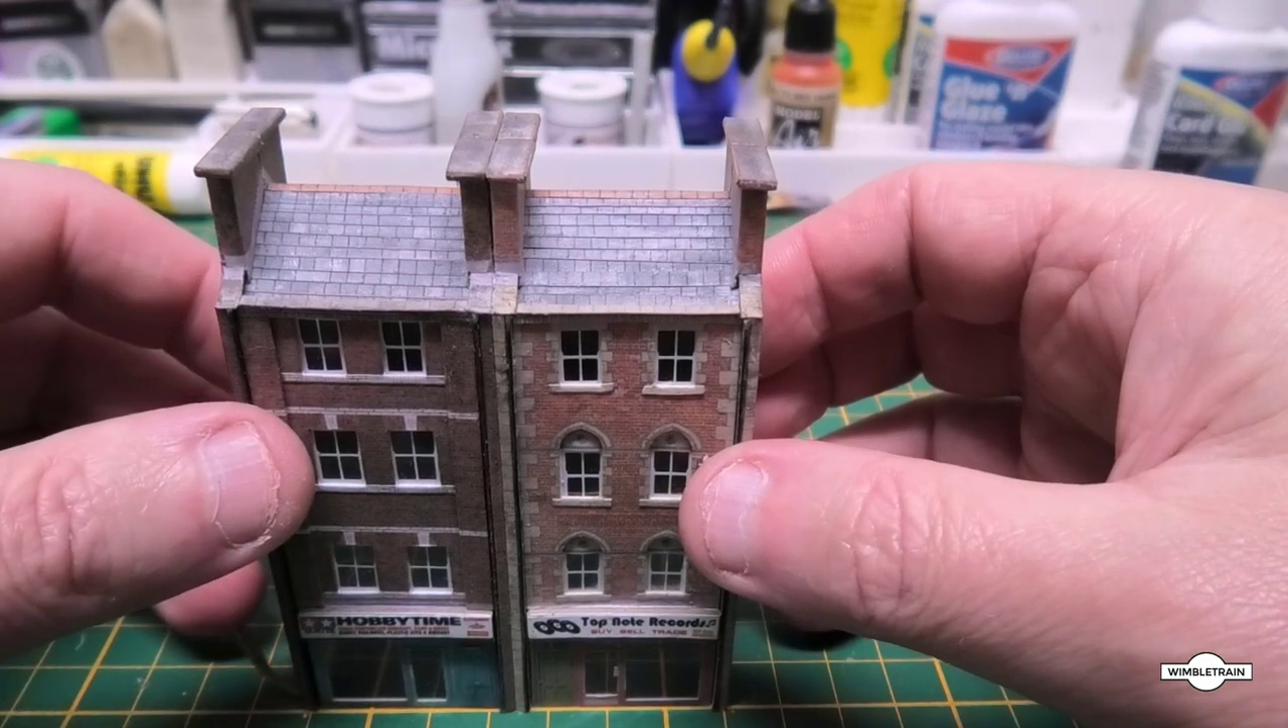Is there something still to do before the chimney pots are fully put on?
Yes.